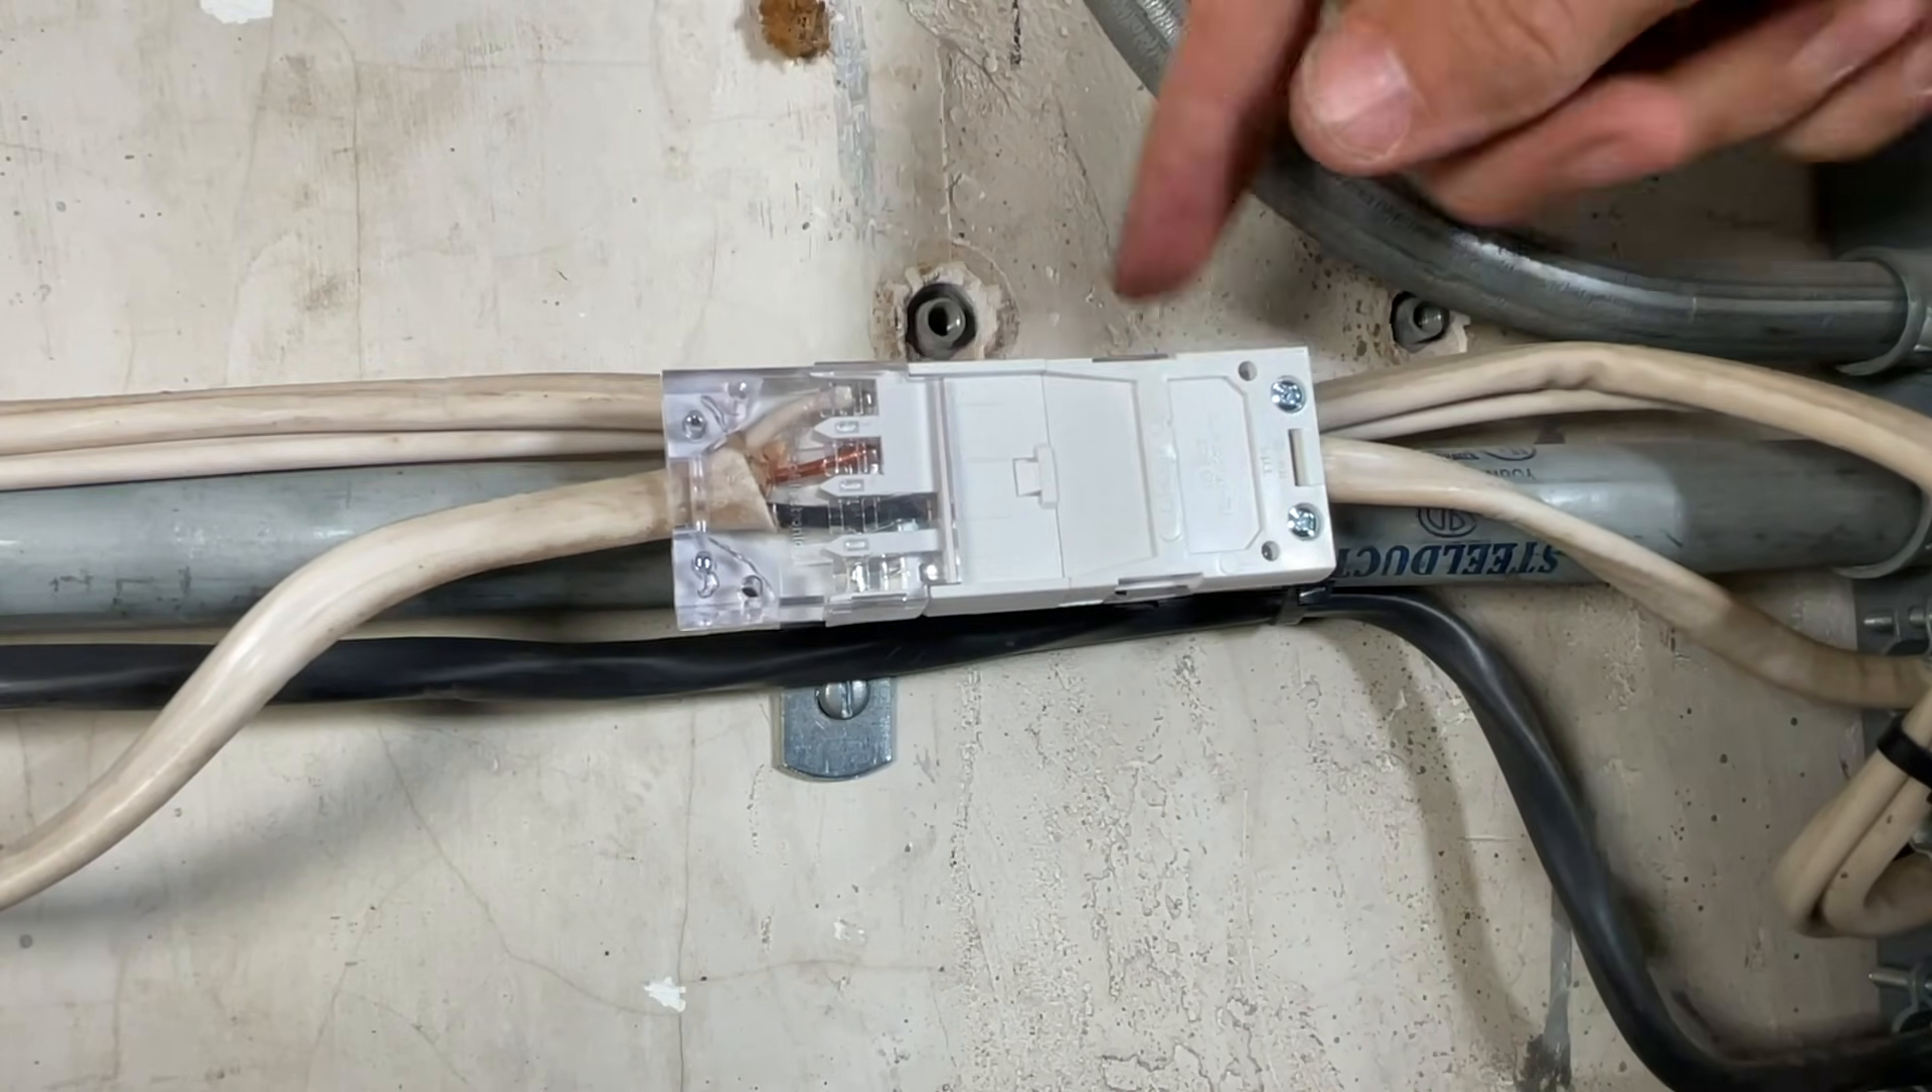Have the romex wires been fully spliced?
Yes.